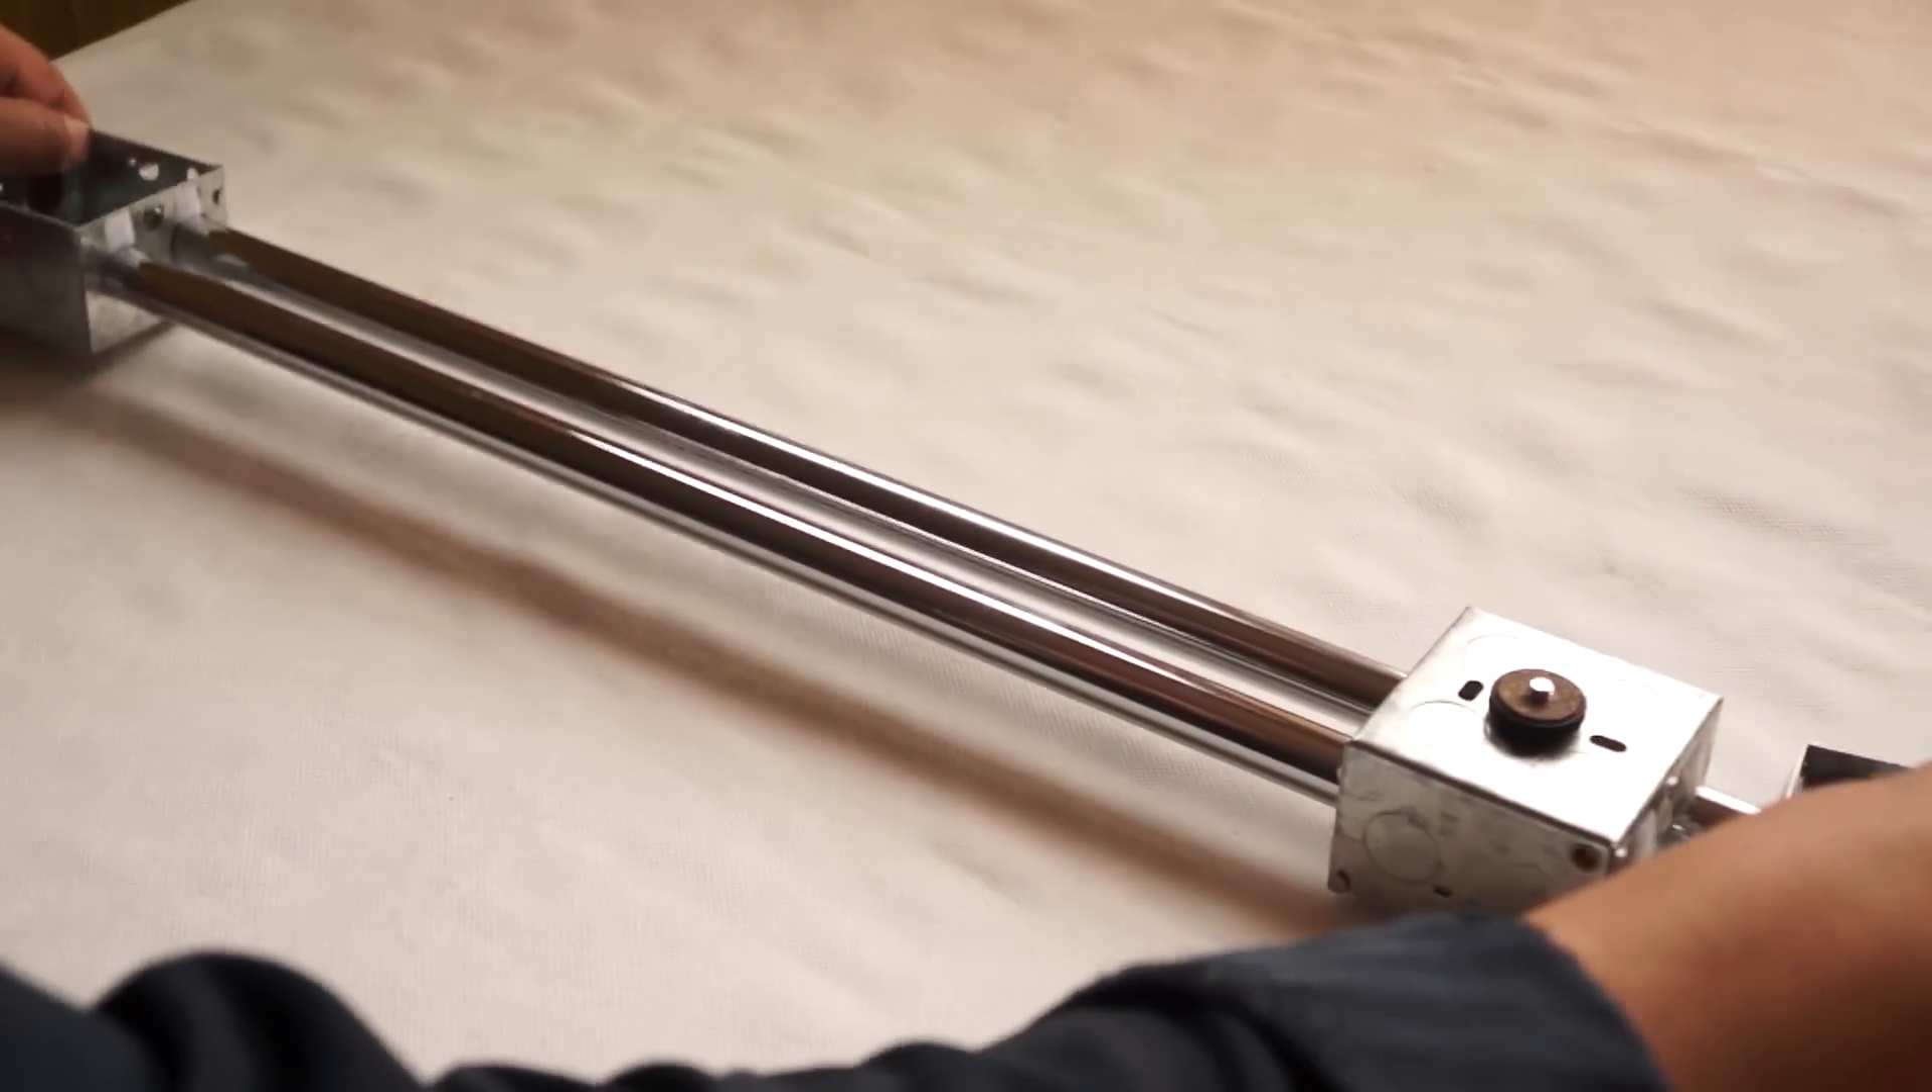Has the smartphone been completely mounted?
No.